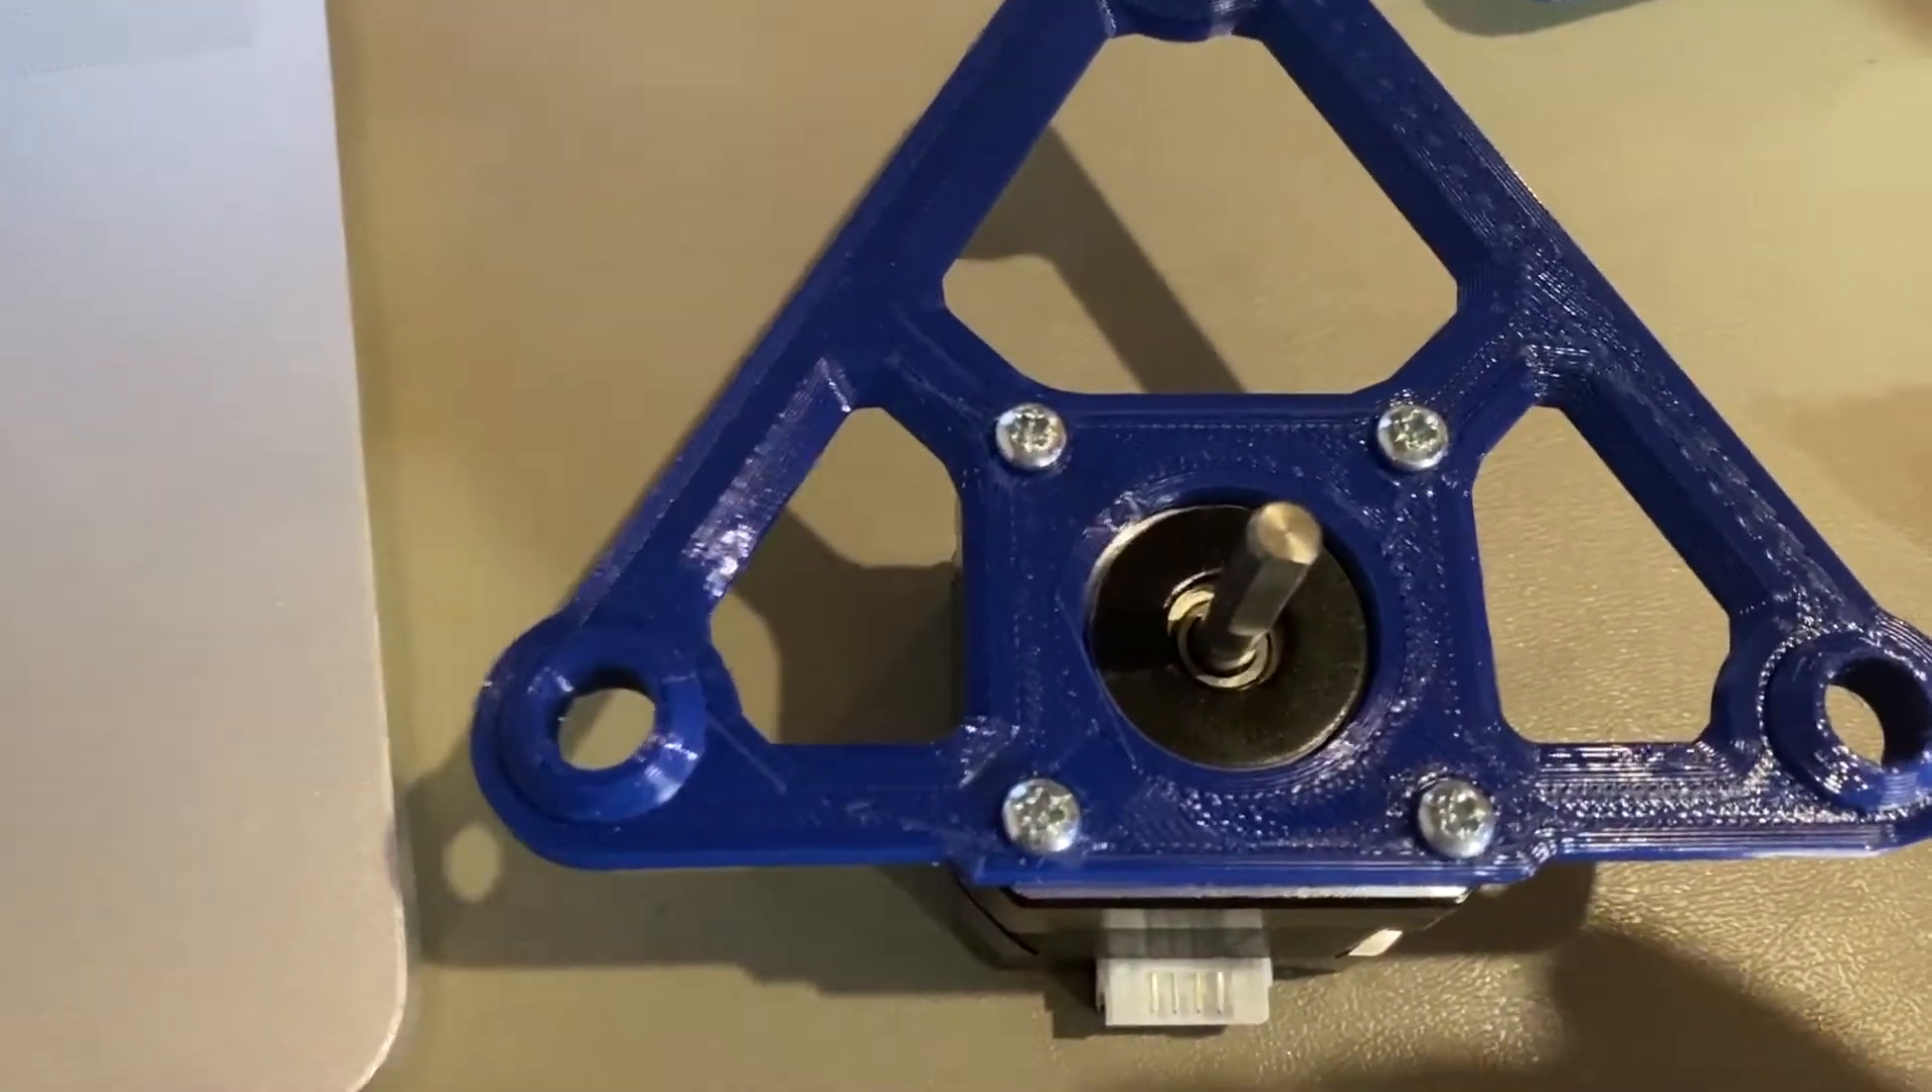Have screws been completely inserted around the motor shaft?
Yes.